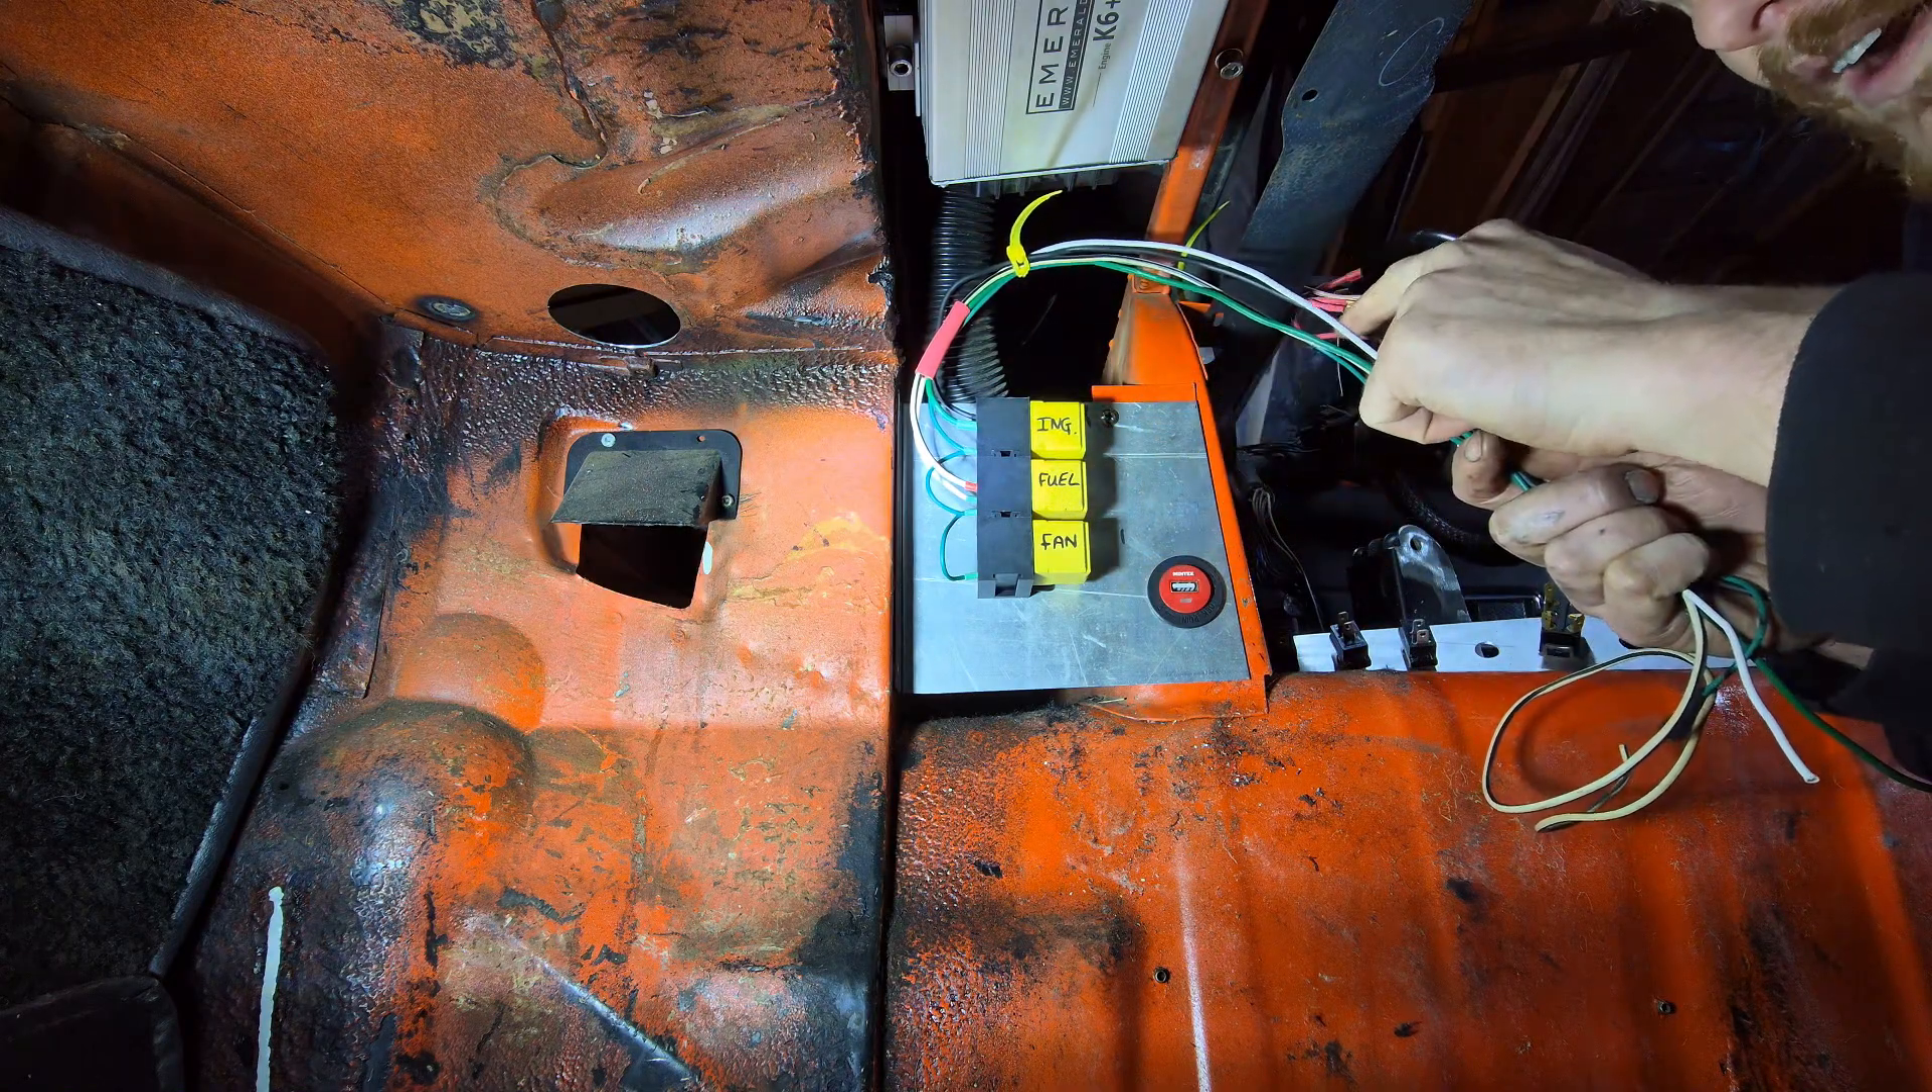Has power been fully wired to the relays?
No.